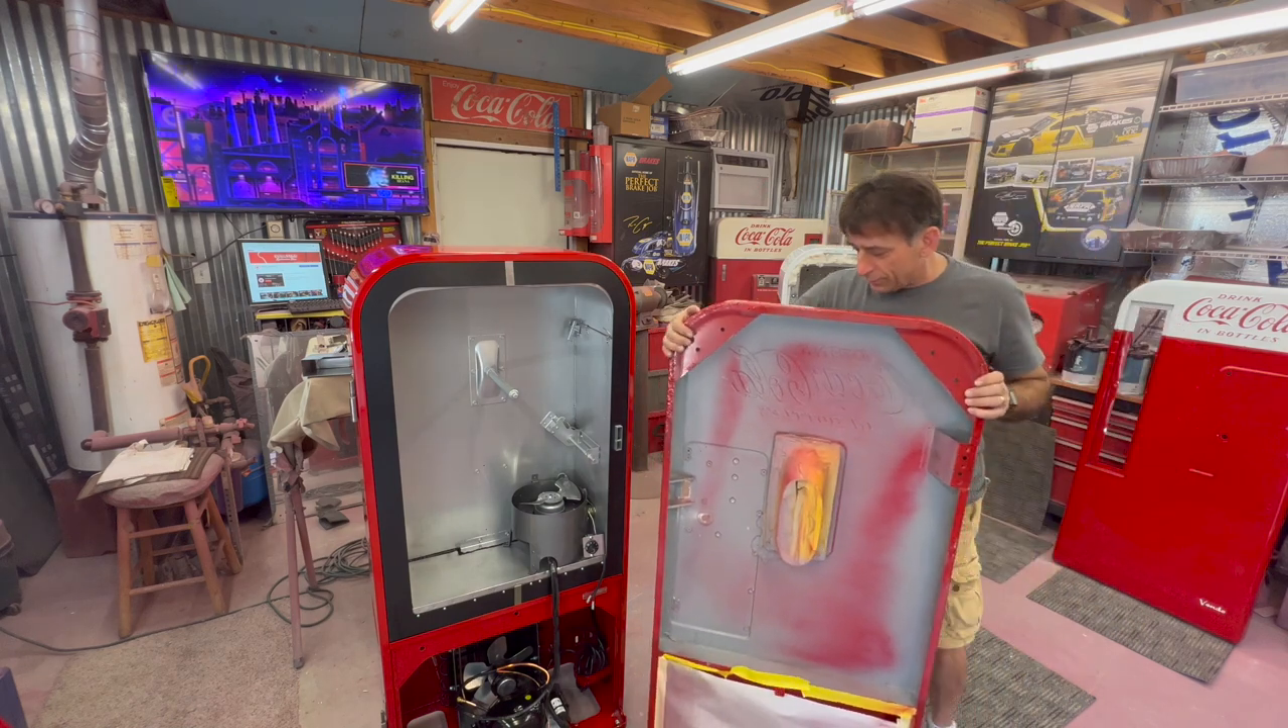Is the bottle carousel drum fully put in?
No.